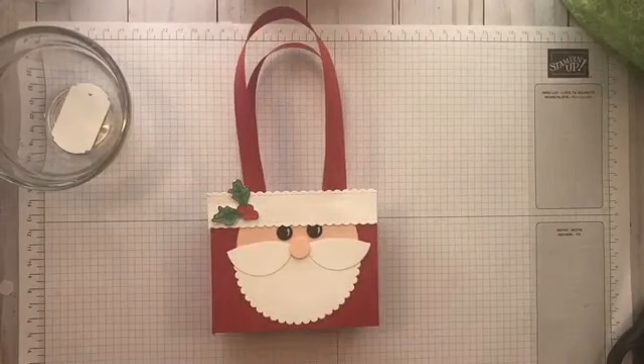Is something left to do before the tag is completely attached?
Yes.